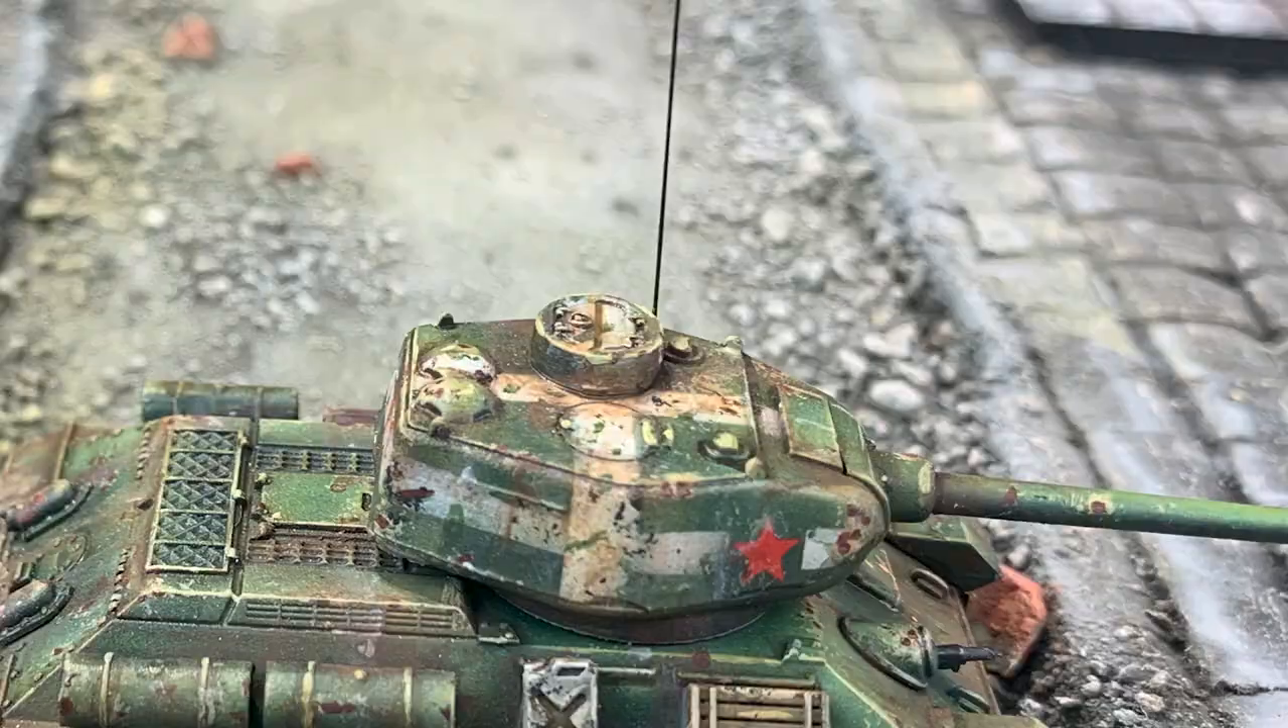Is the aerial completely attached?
Yes.